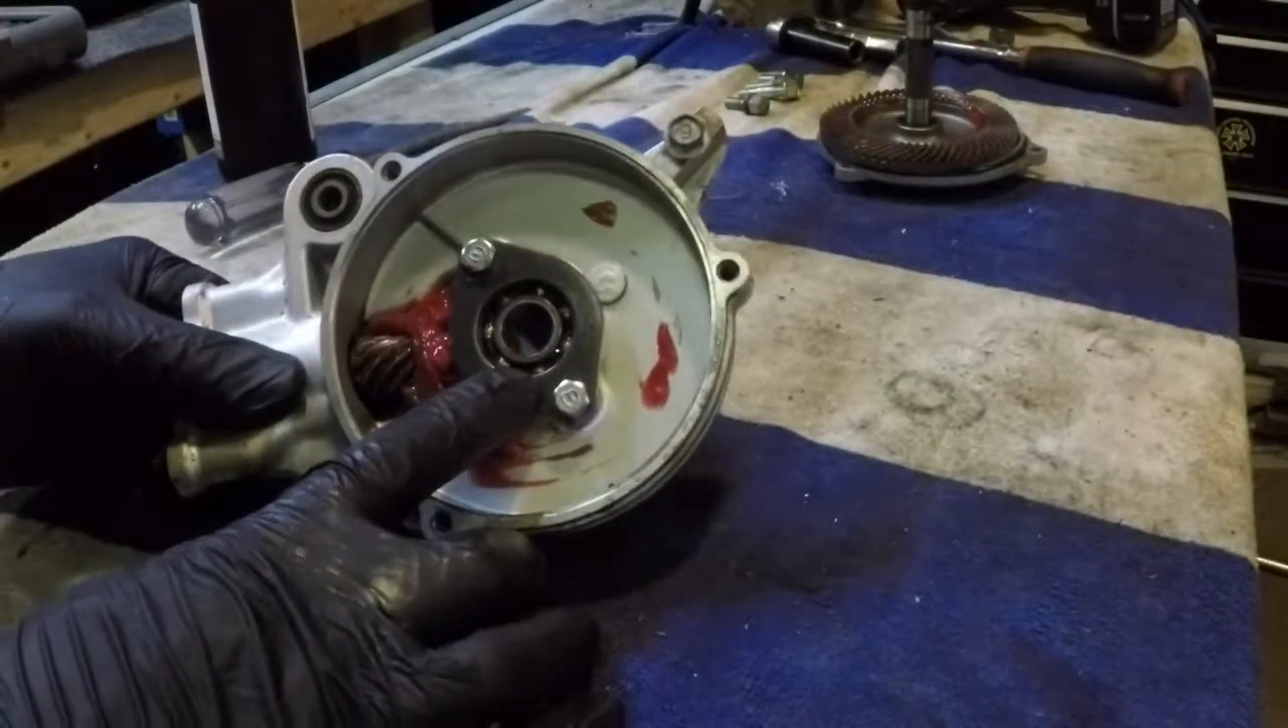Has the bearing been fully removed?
No.